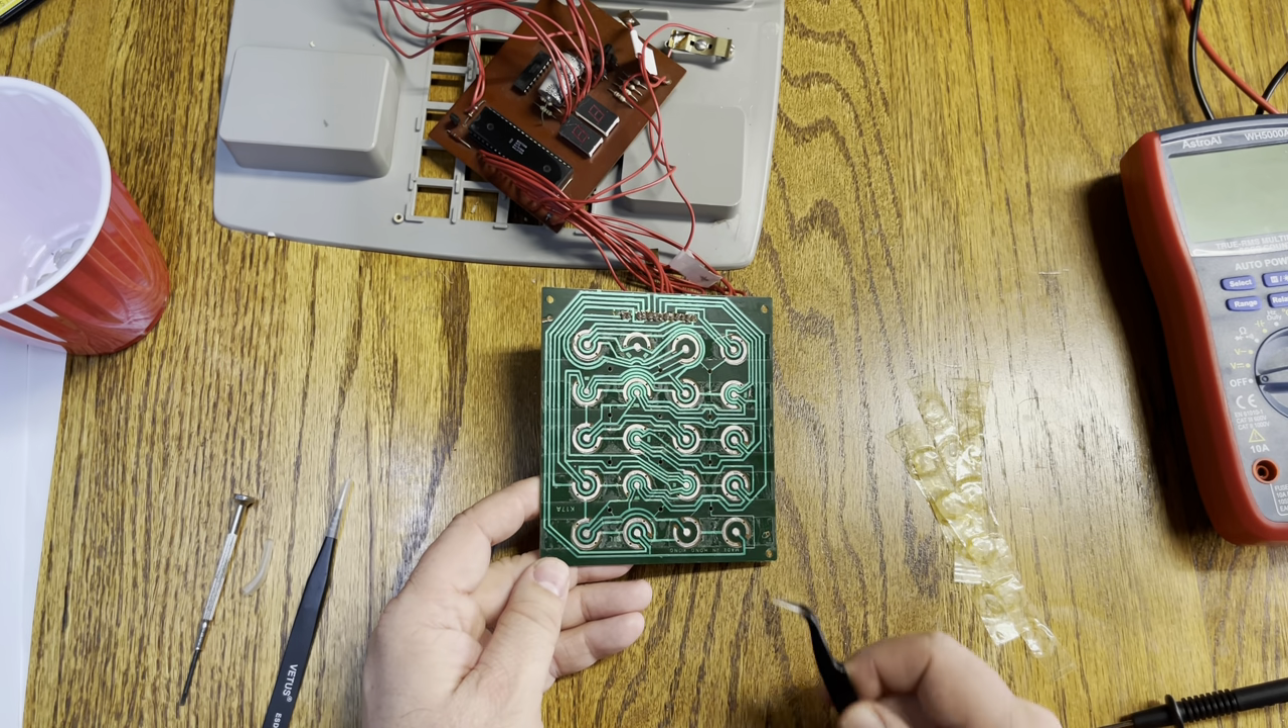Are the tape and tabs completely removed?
Yes.